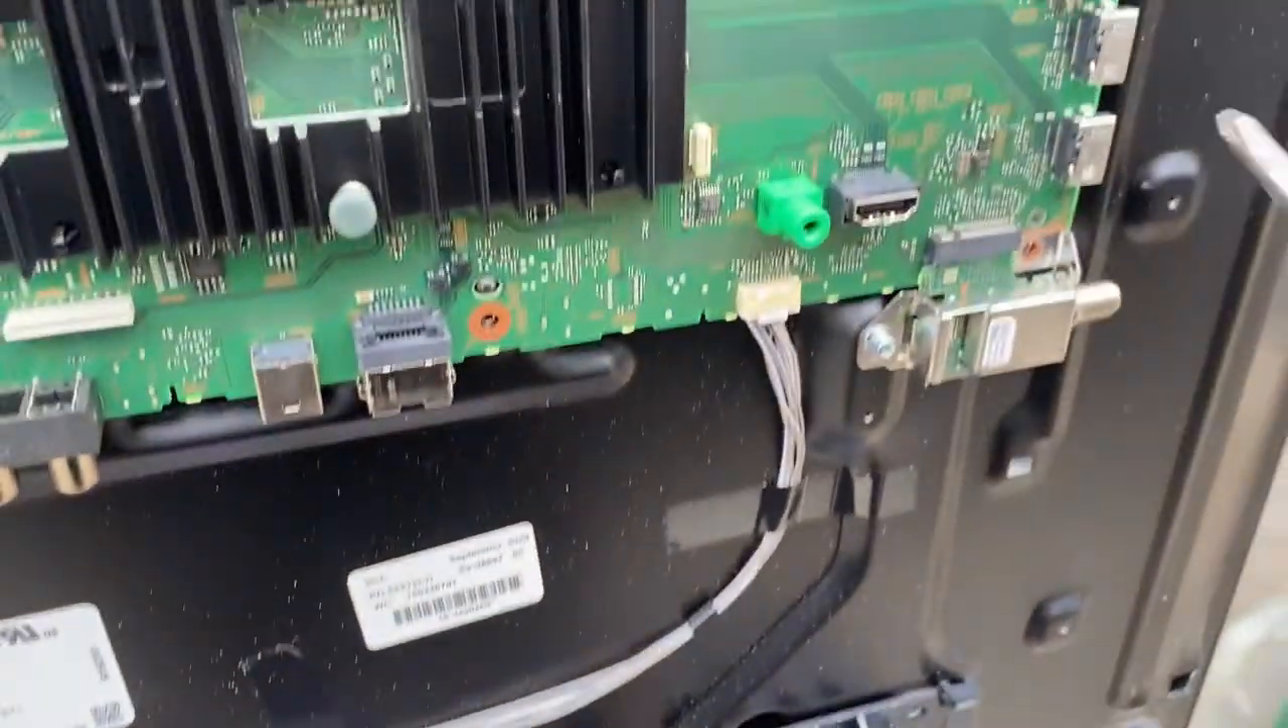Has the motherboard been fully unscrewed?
No.